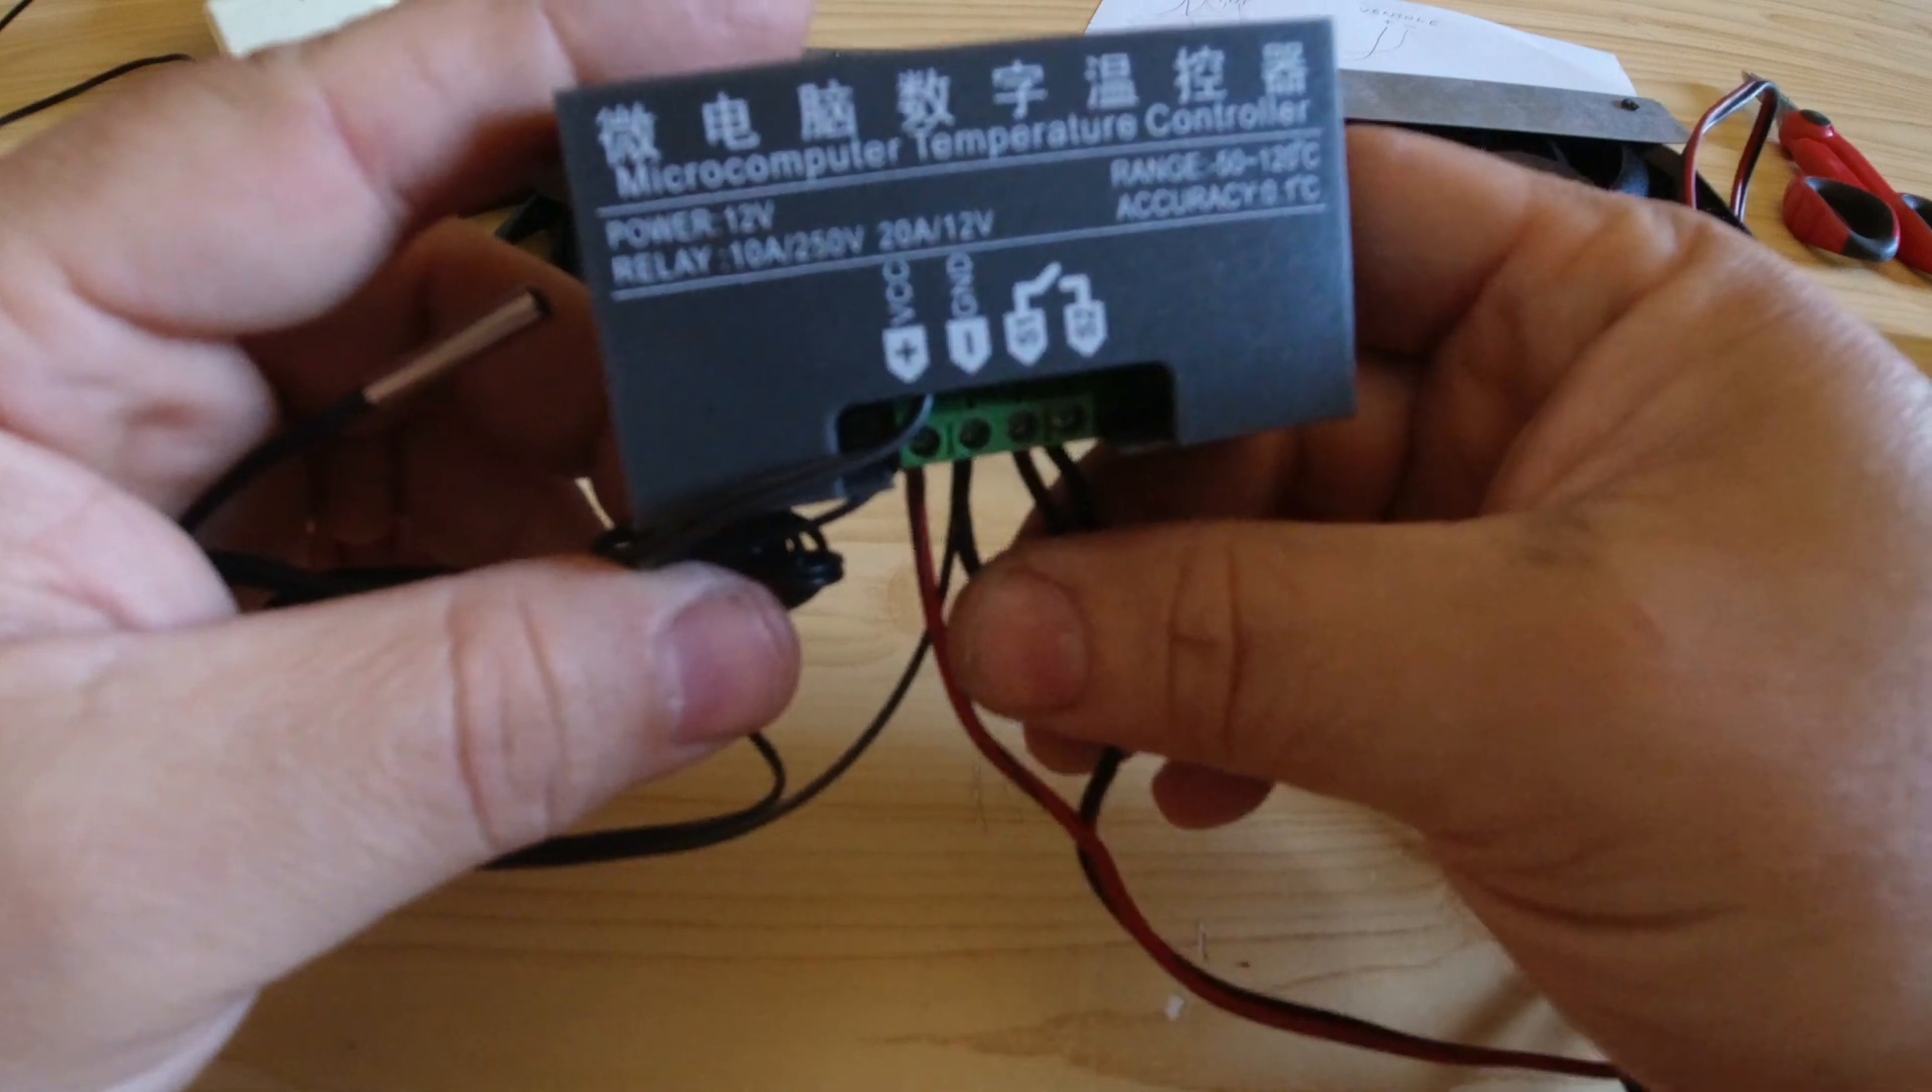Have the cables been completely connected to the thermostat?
Yes.